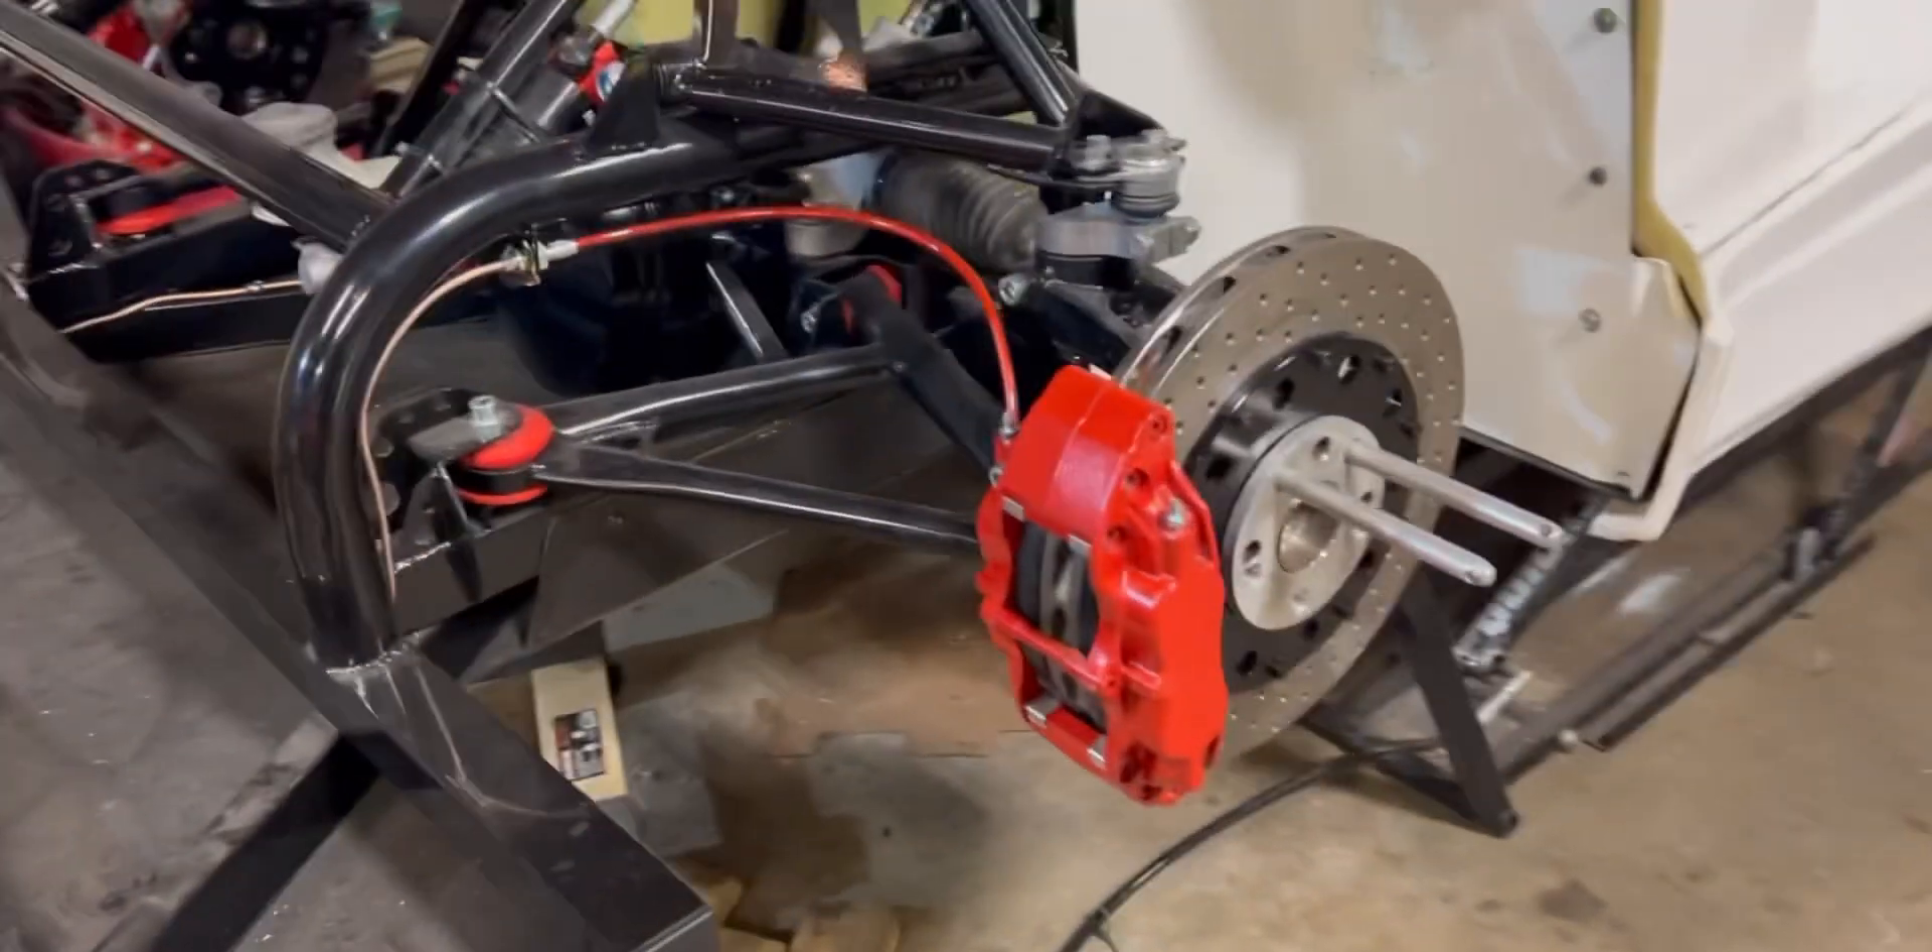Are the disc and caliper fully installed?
Yes.